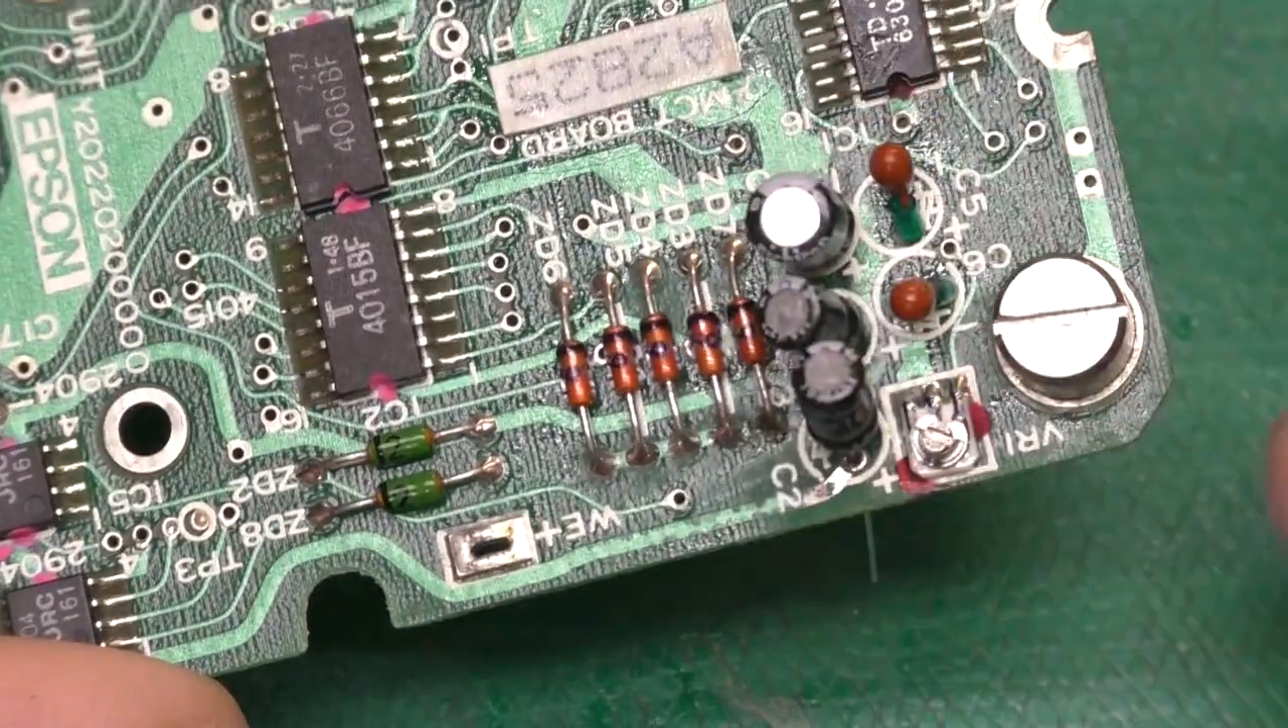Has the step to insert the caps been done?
Yes.